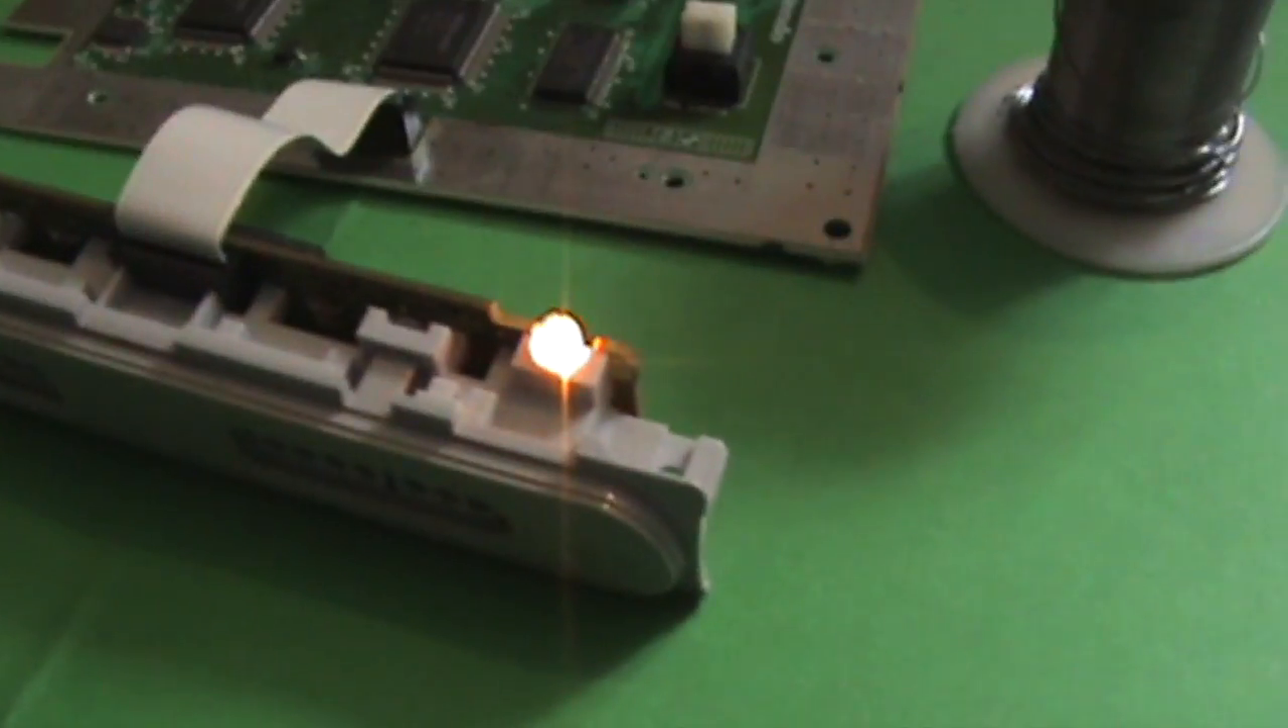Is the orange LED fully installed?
Yes.